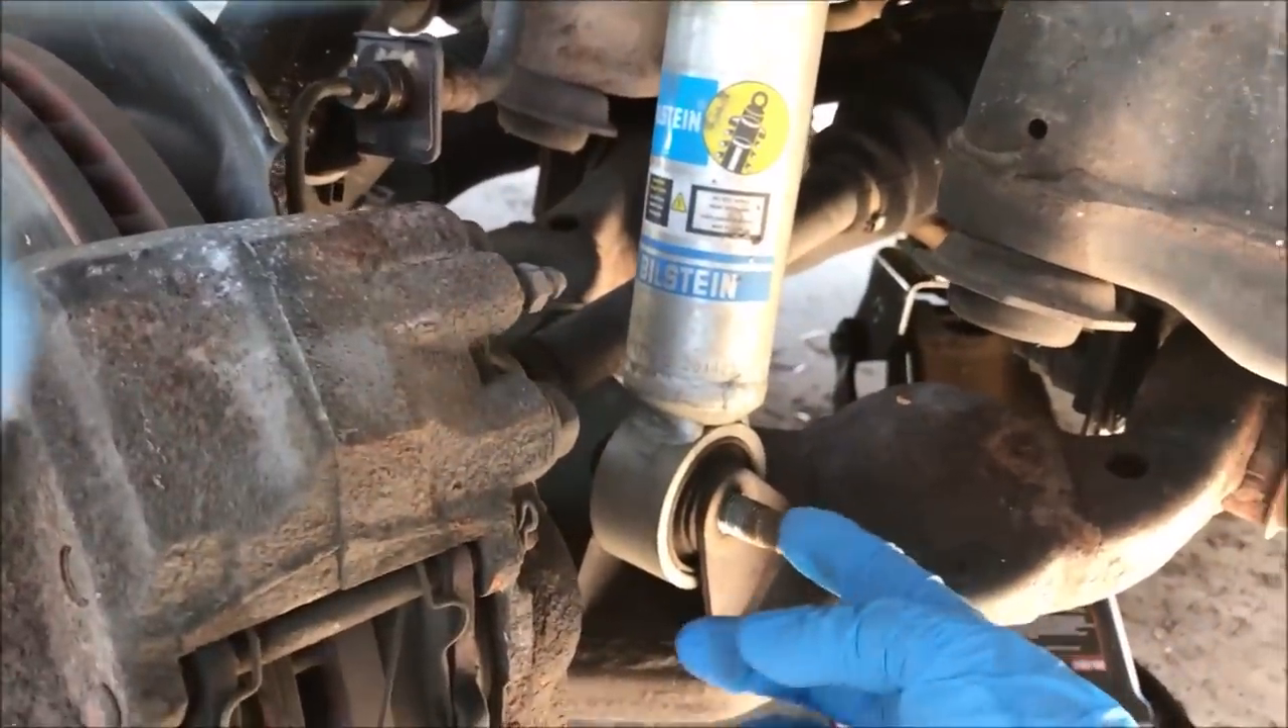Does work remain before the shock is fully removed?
Yes.